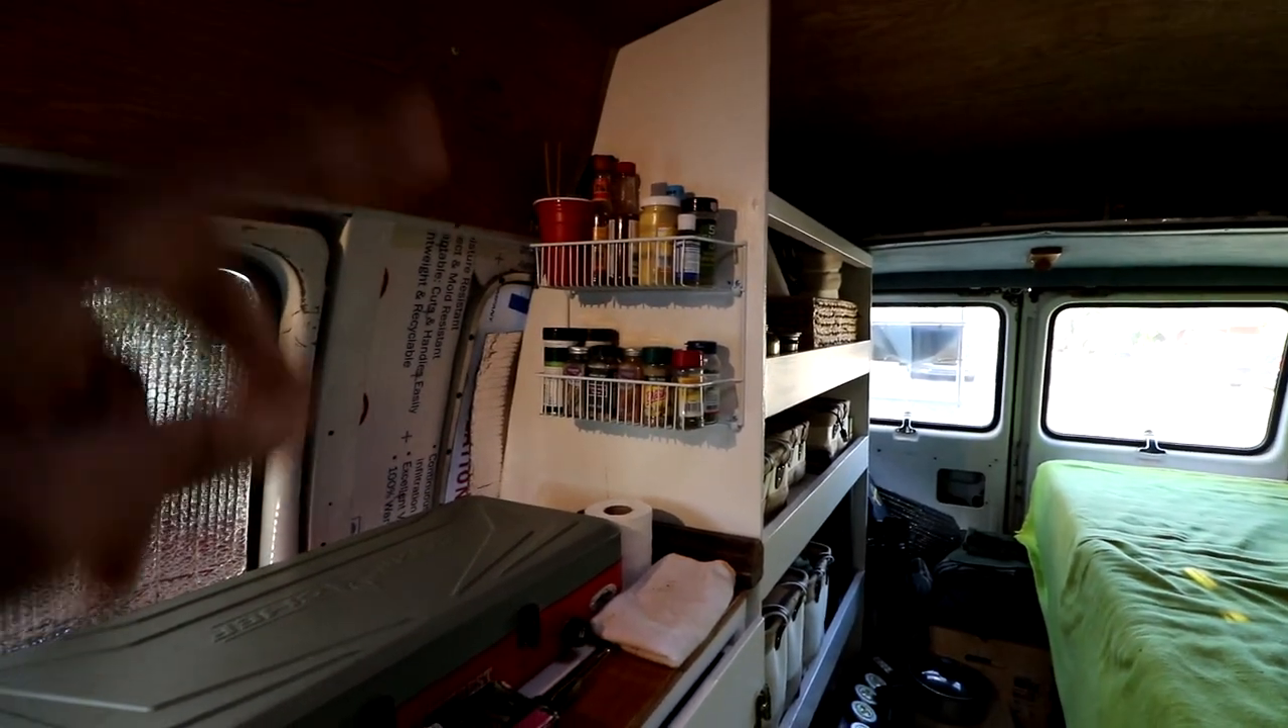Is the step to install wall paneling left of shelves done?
No.